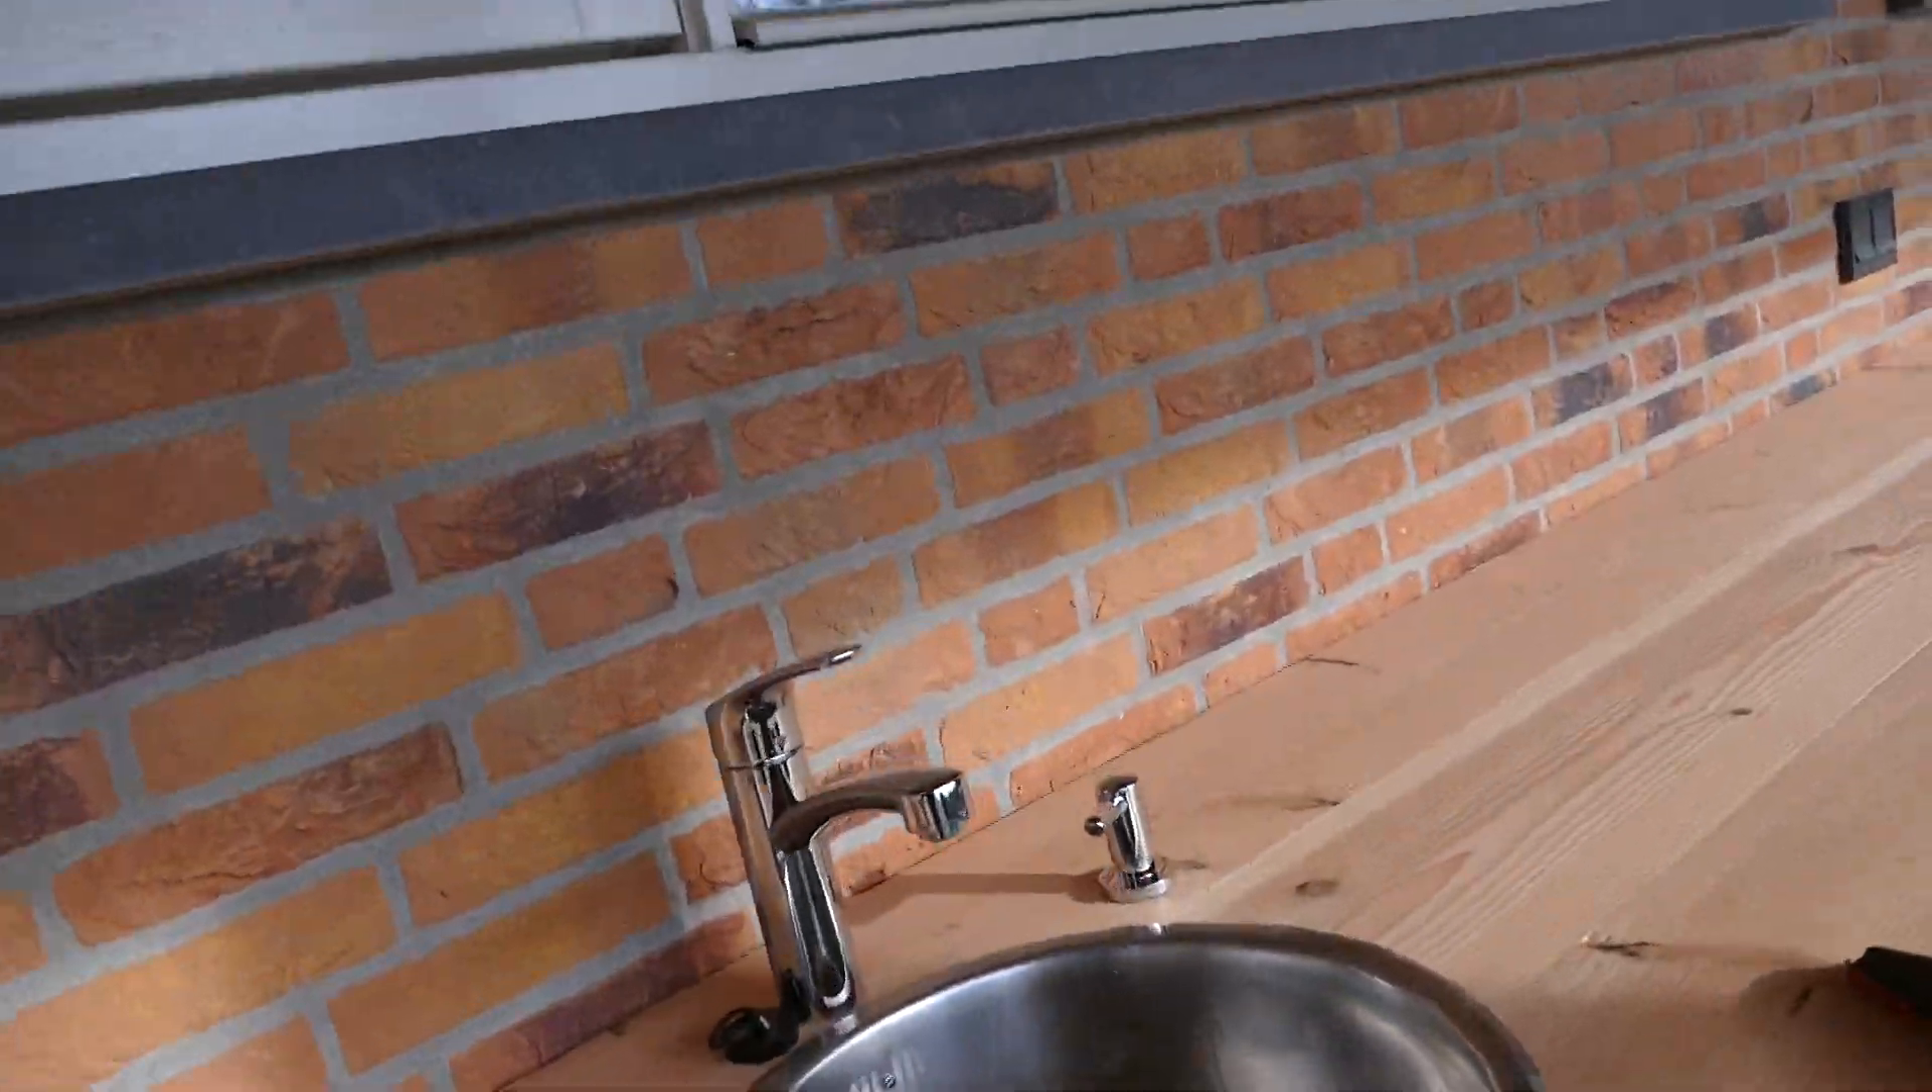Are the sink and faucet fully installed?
Yes.